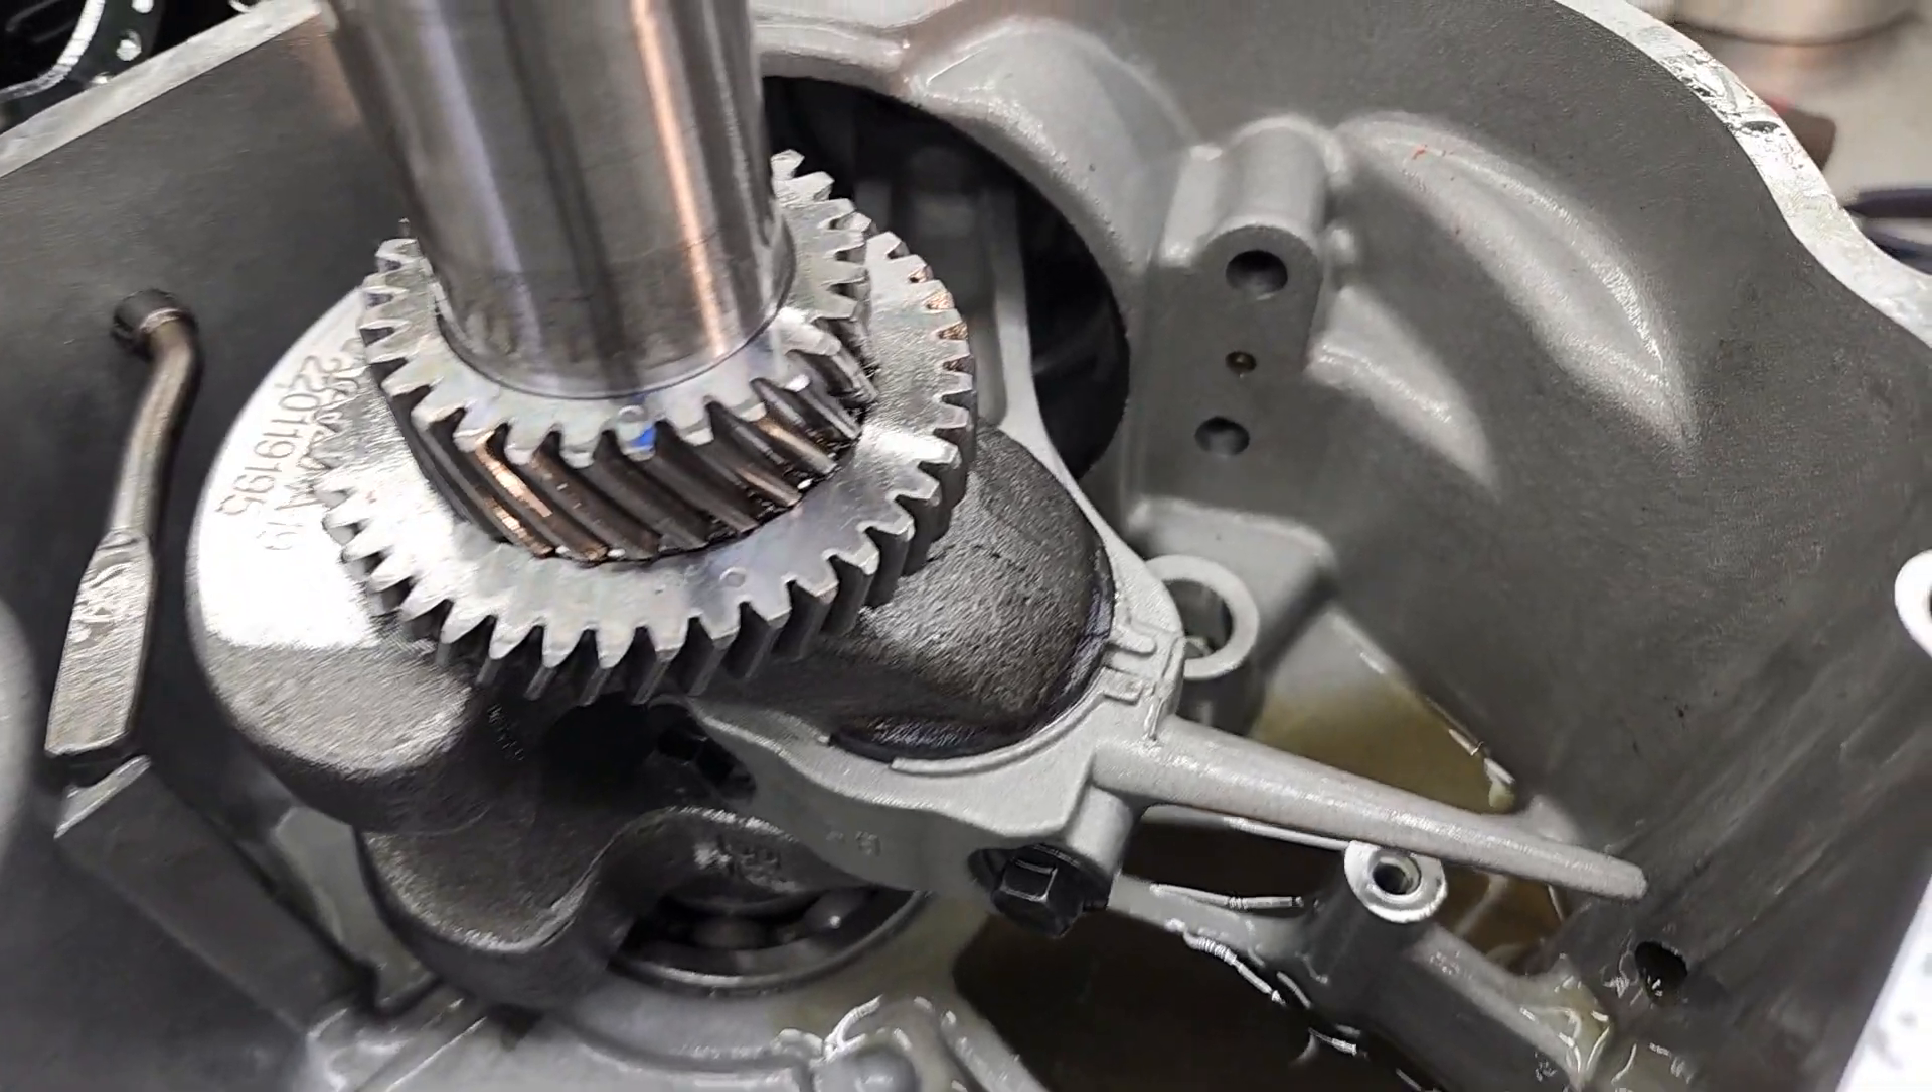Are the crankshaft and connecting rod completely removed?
No.